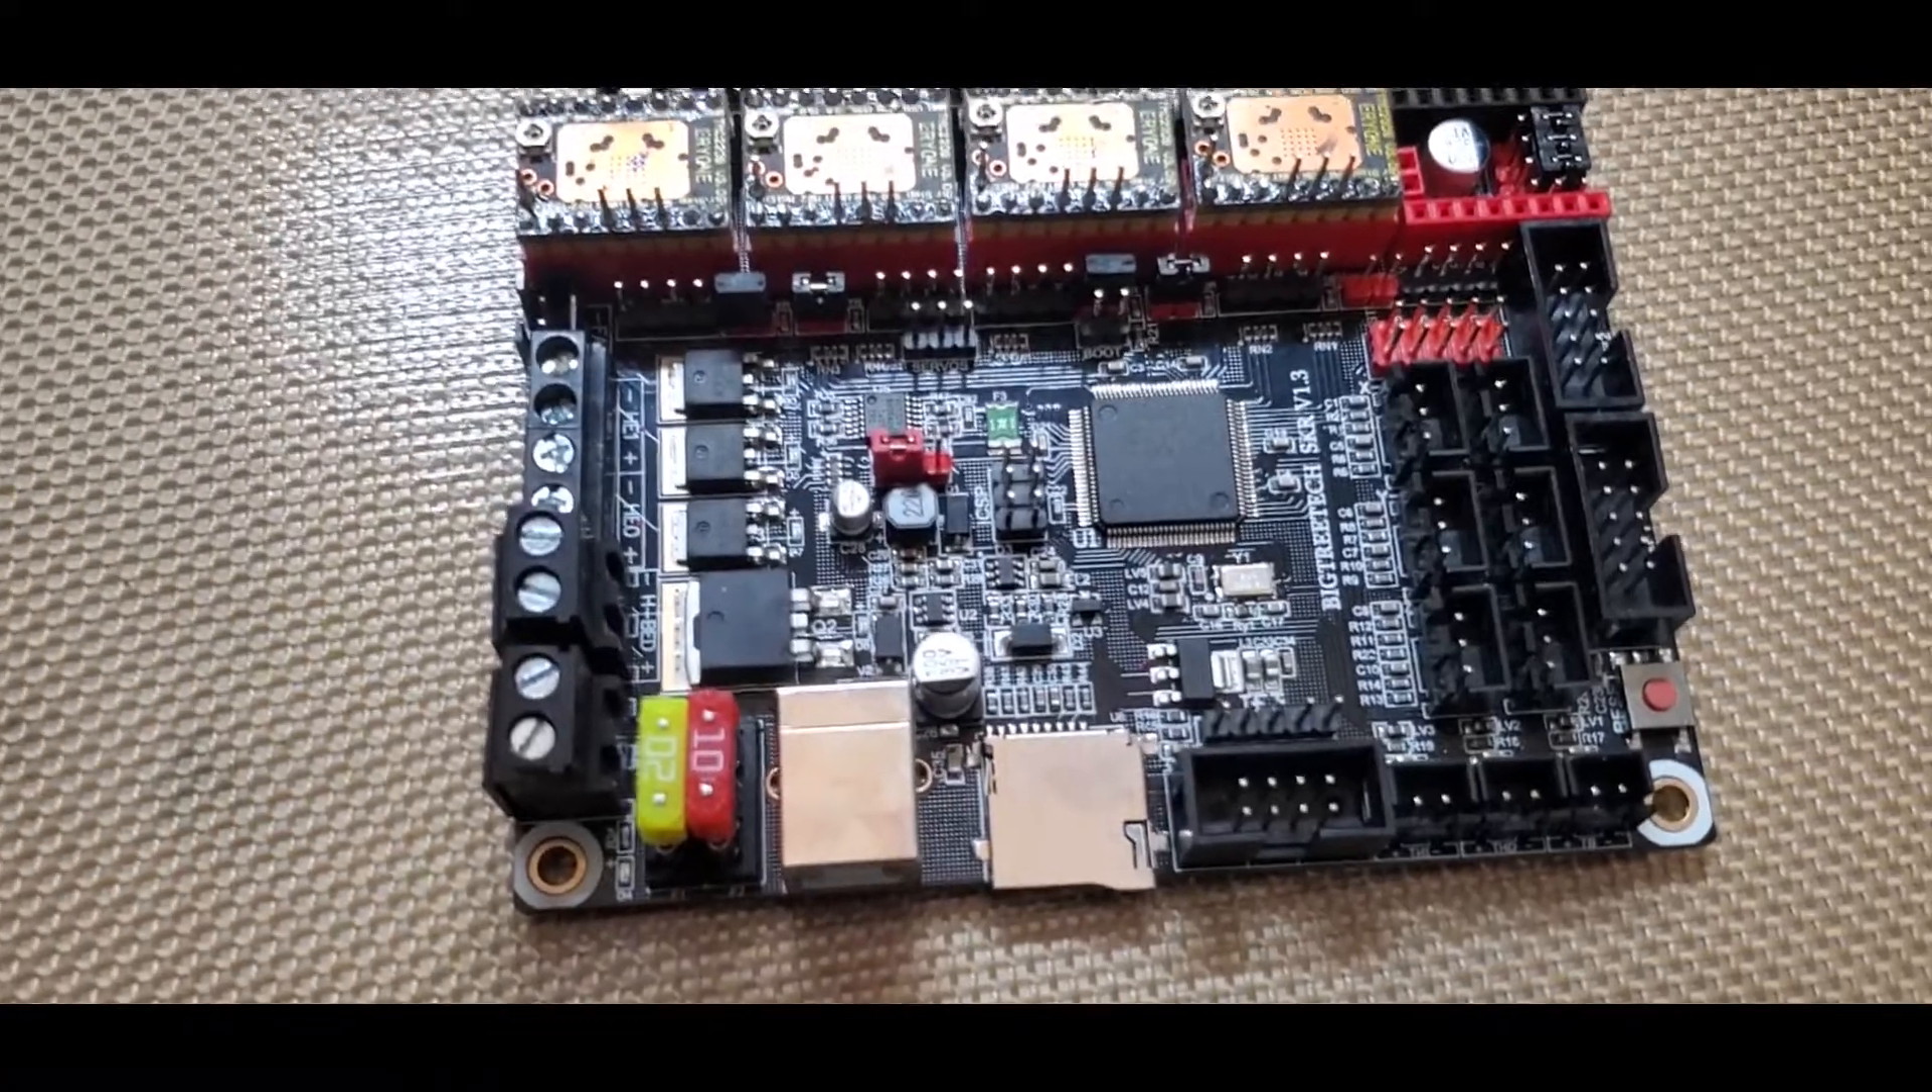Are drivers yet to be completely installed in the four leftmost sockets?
No.